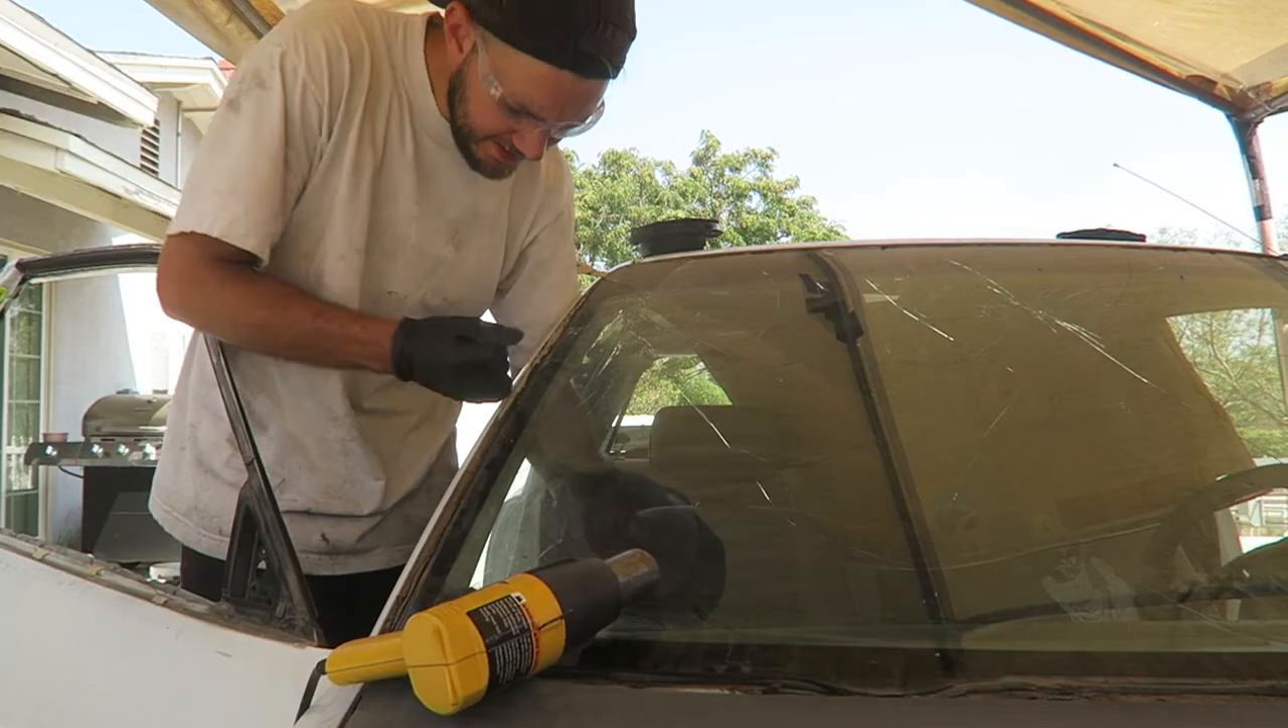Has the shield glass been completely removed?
No.